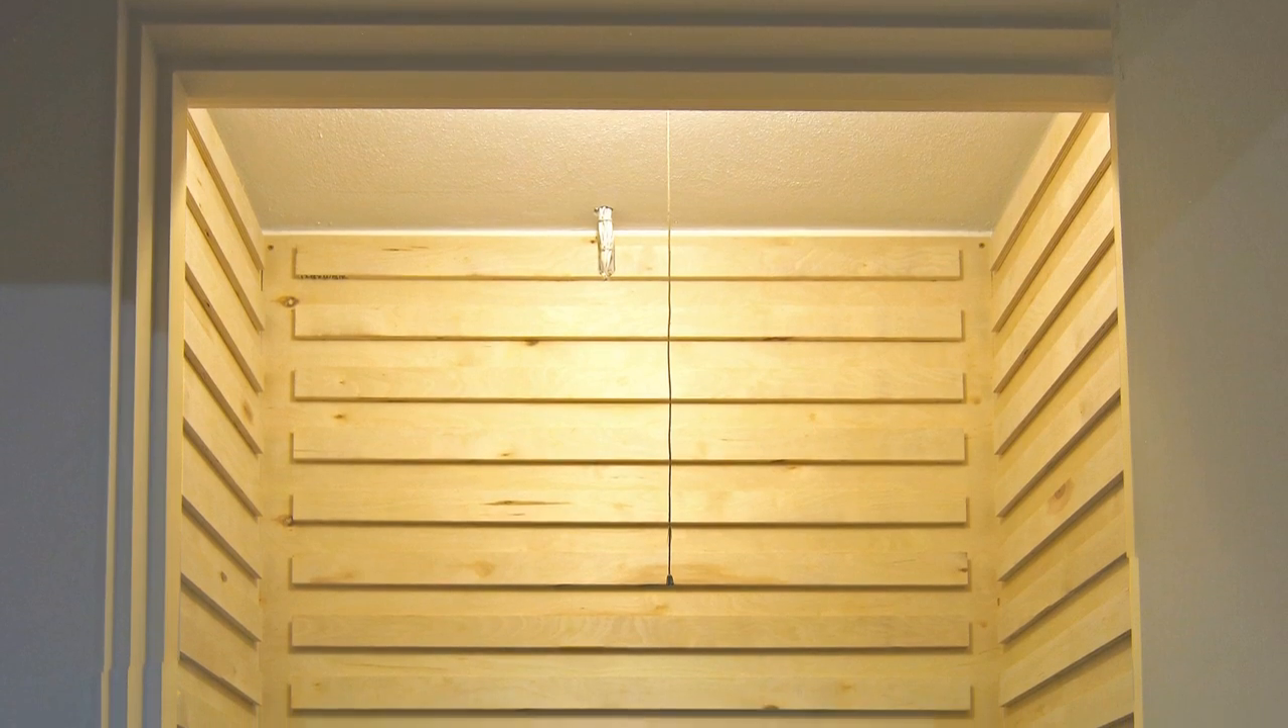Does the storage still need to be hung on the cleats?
Yes.